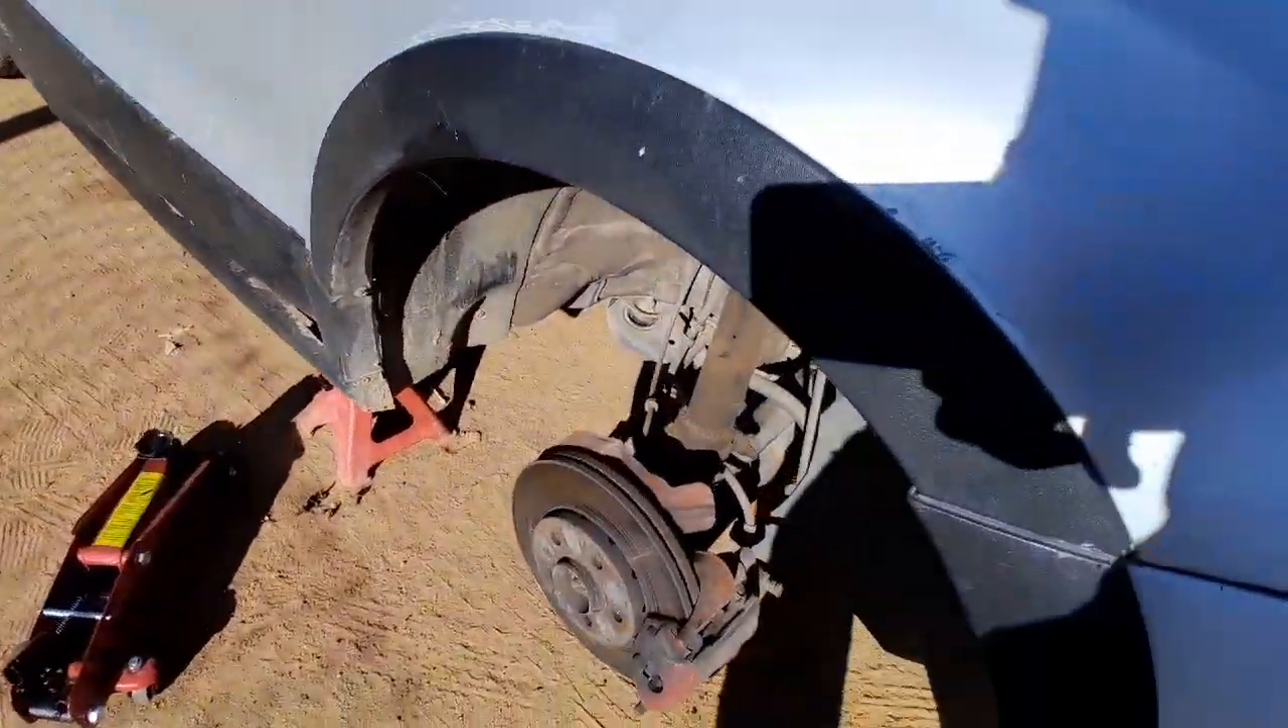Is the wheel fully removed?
Yes.